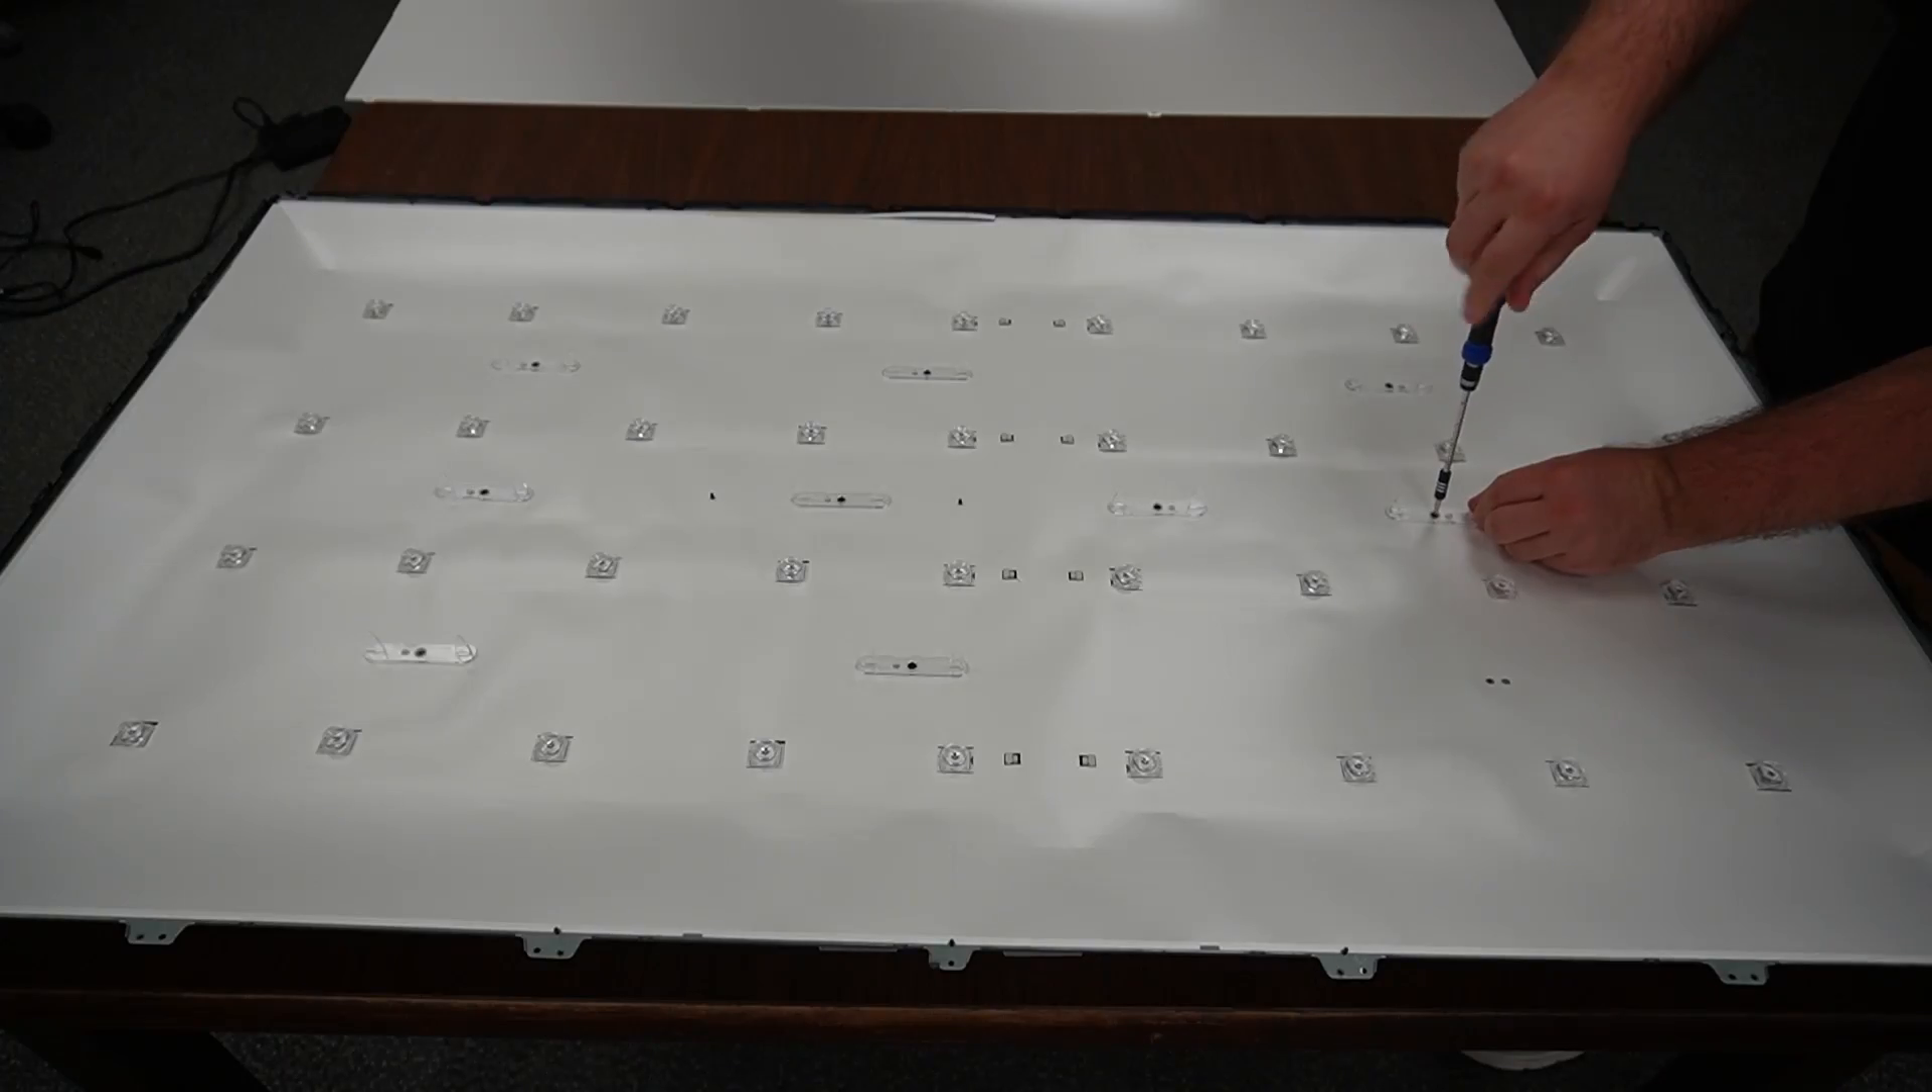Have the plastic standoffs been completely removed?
No.